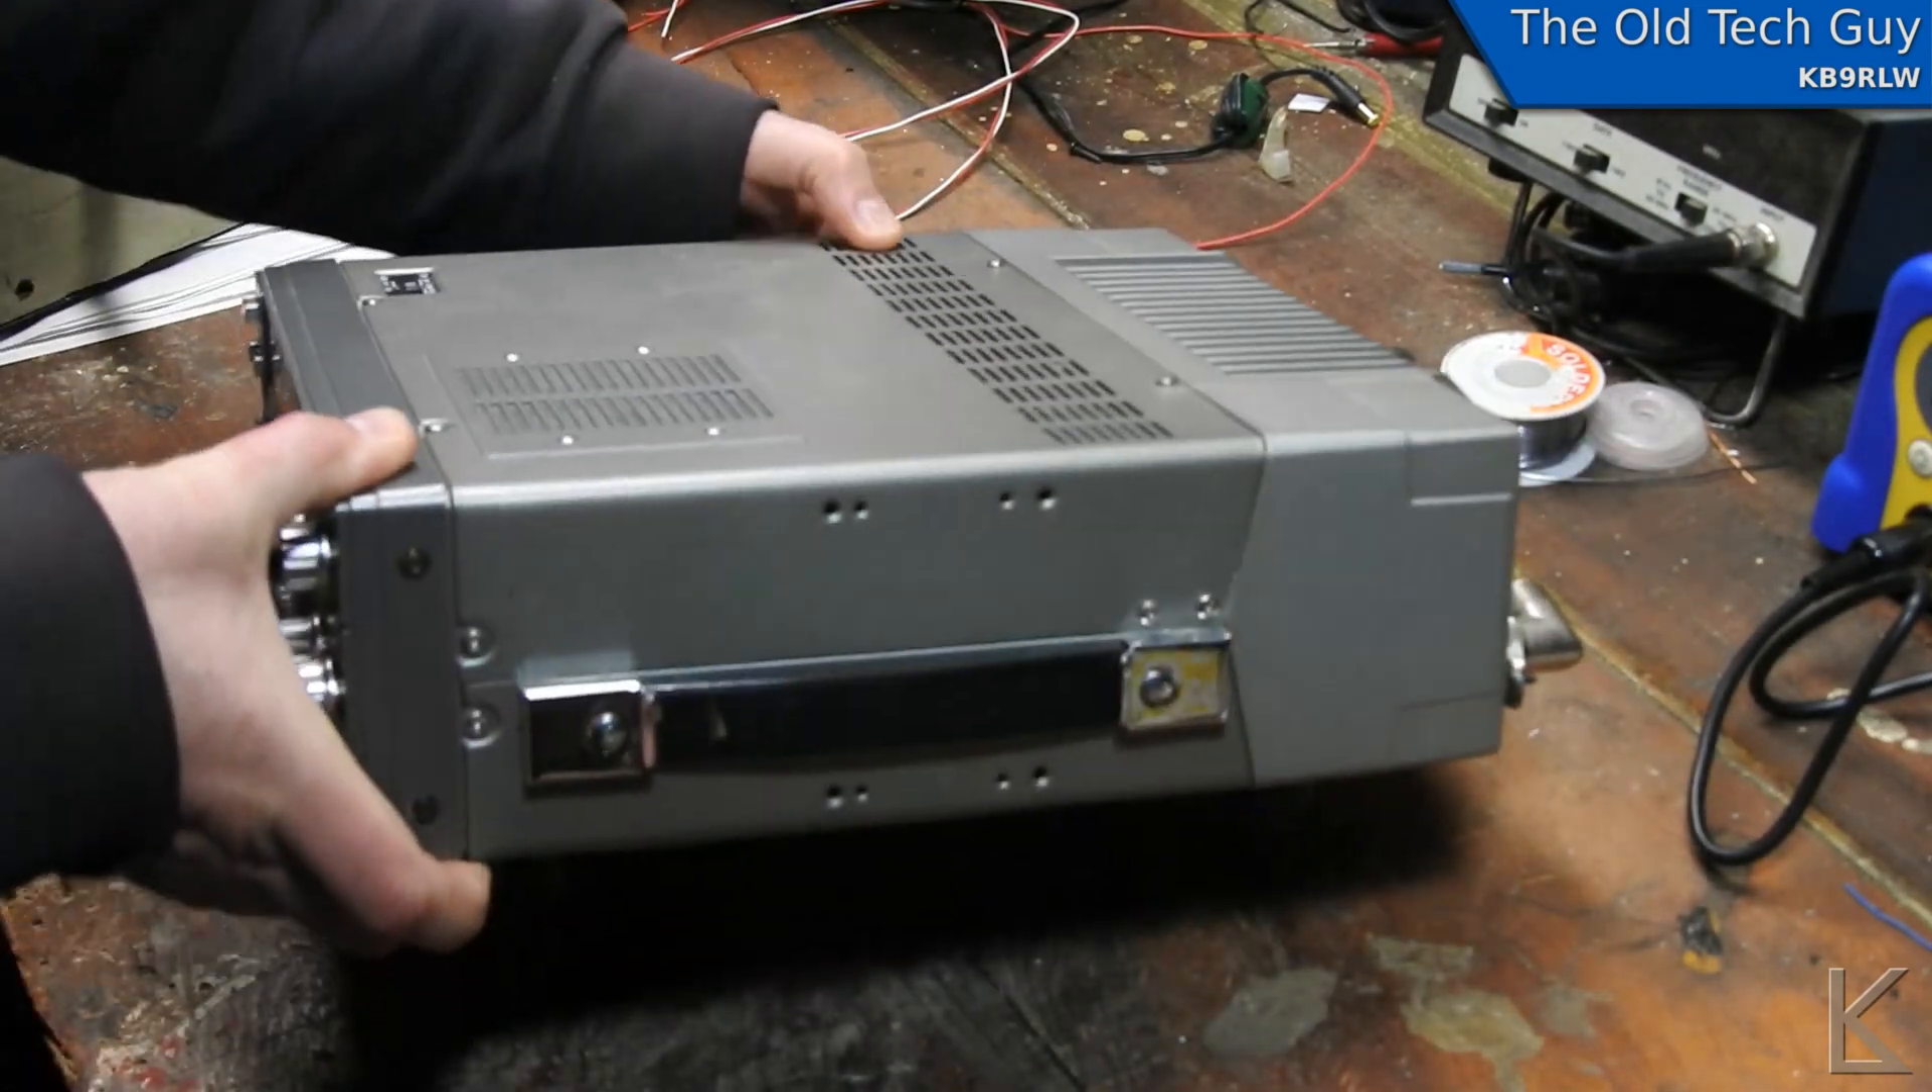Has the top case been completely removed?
No.